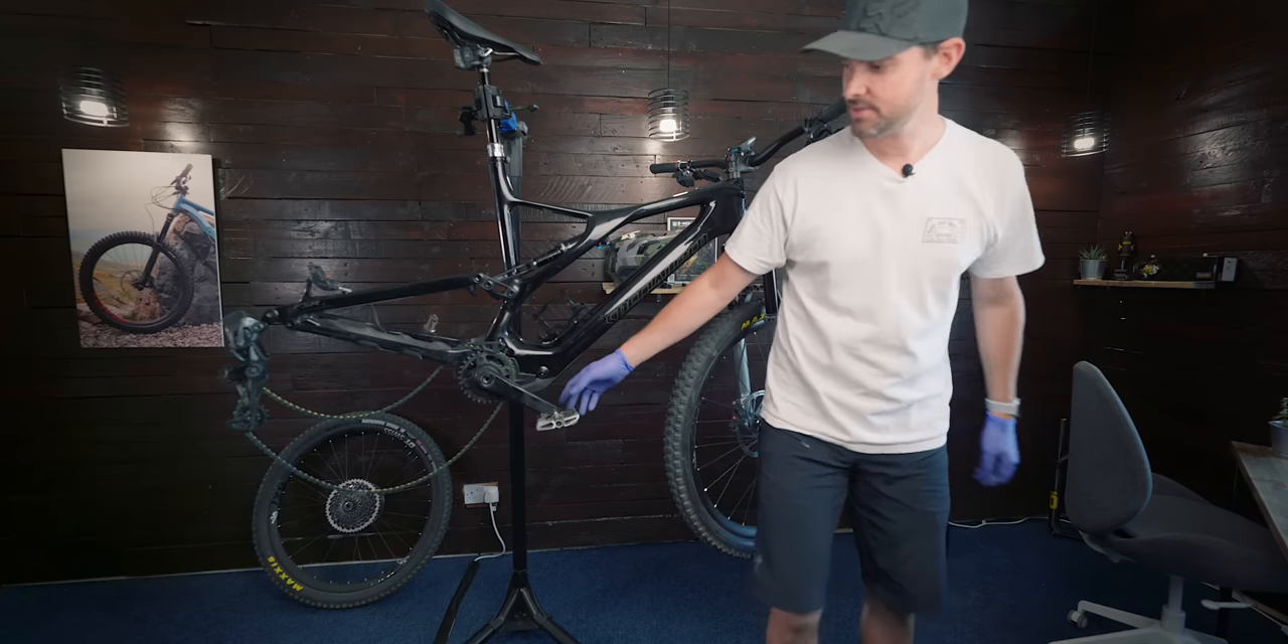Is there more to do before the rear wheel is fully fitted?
Yes.